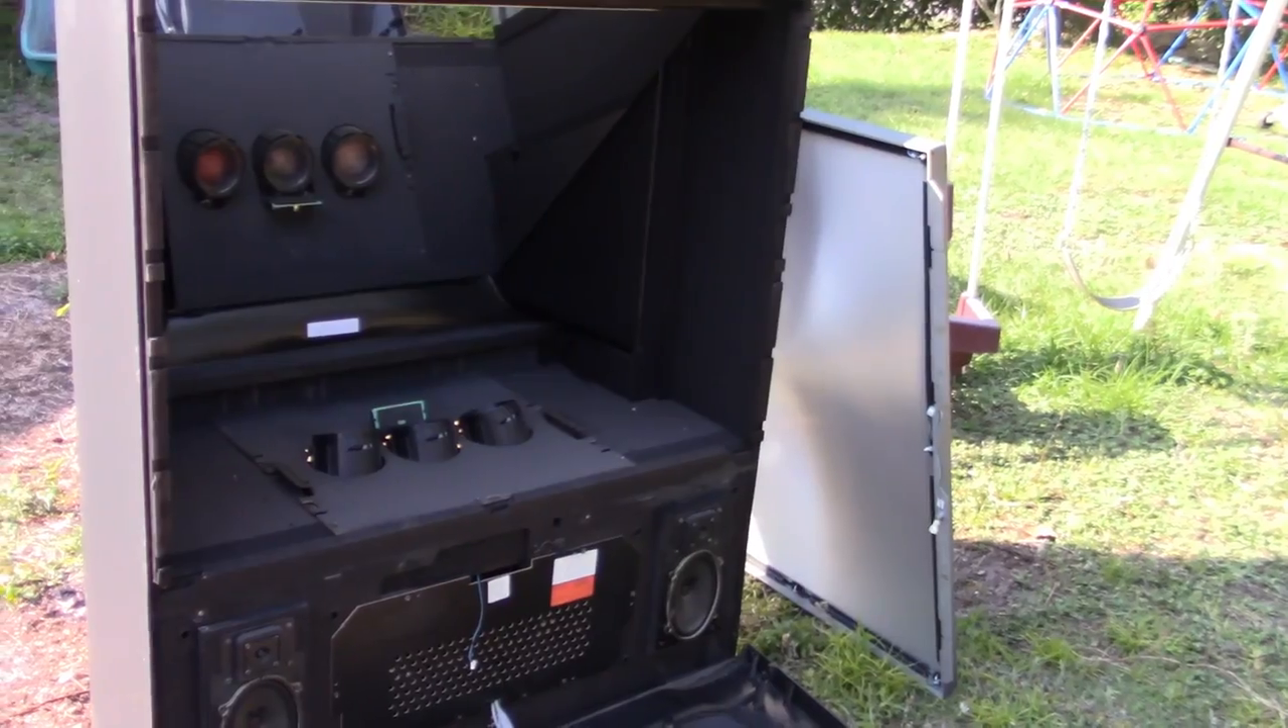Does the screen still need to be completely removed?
No.